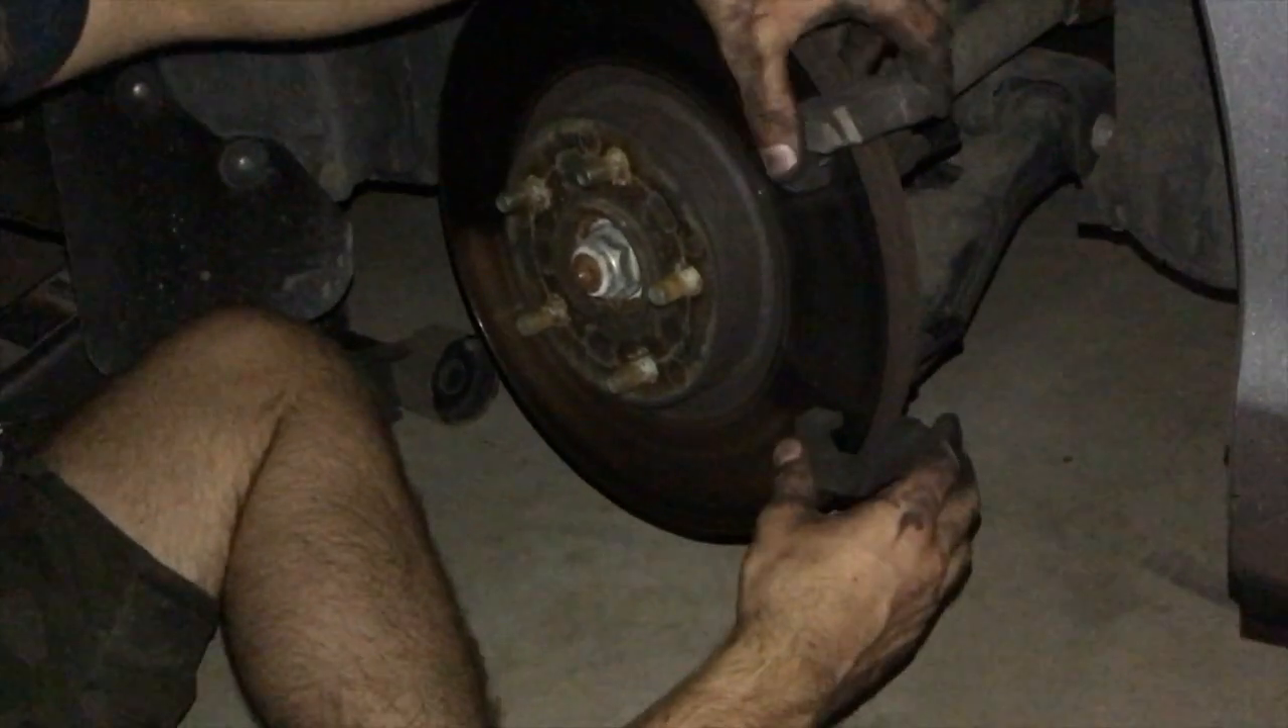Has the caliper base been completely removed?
No.